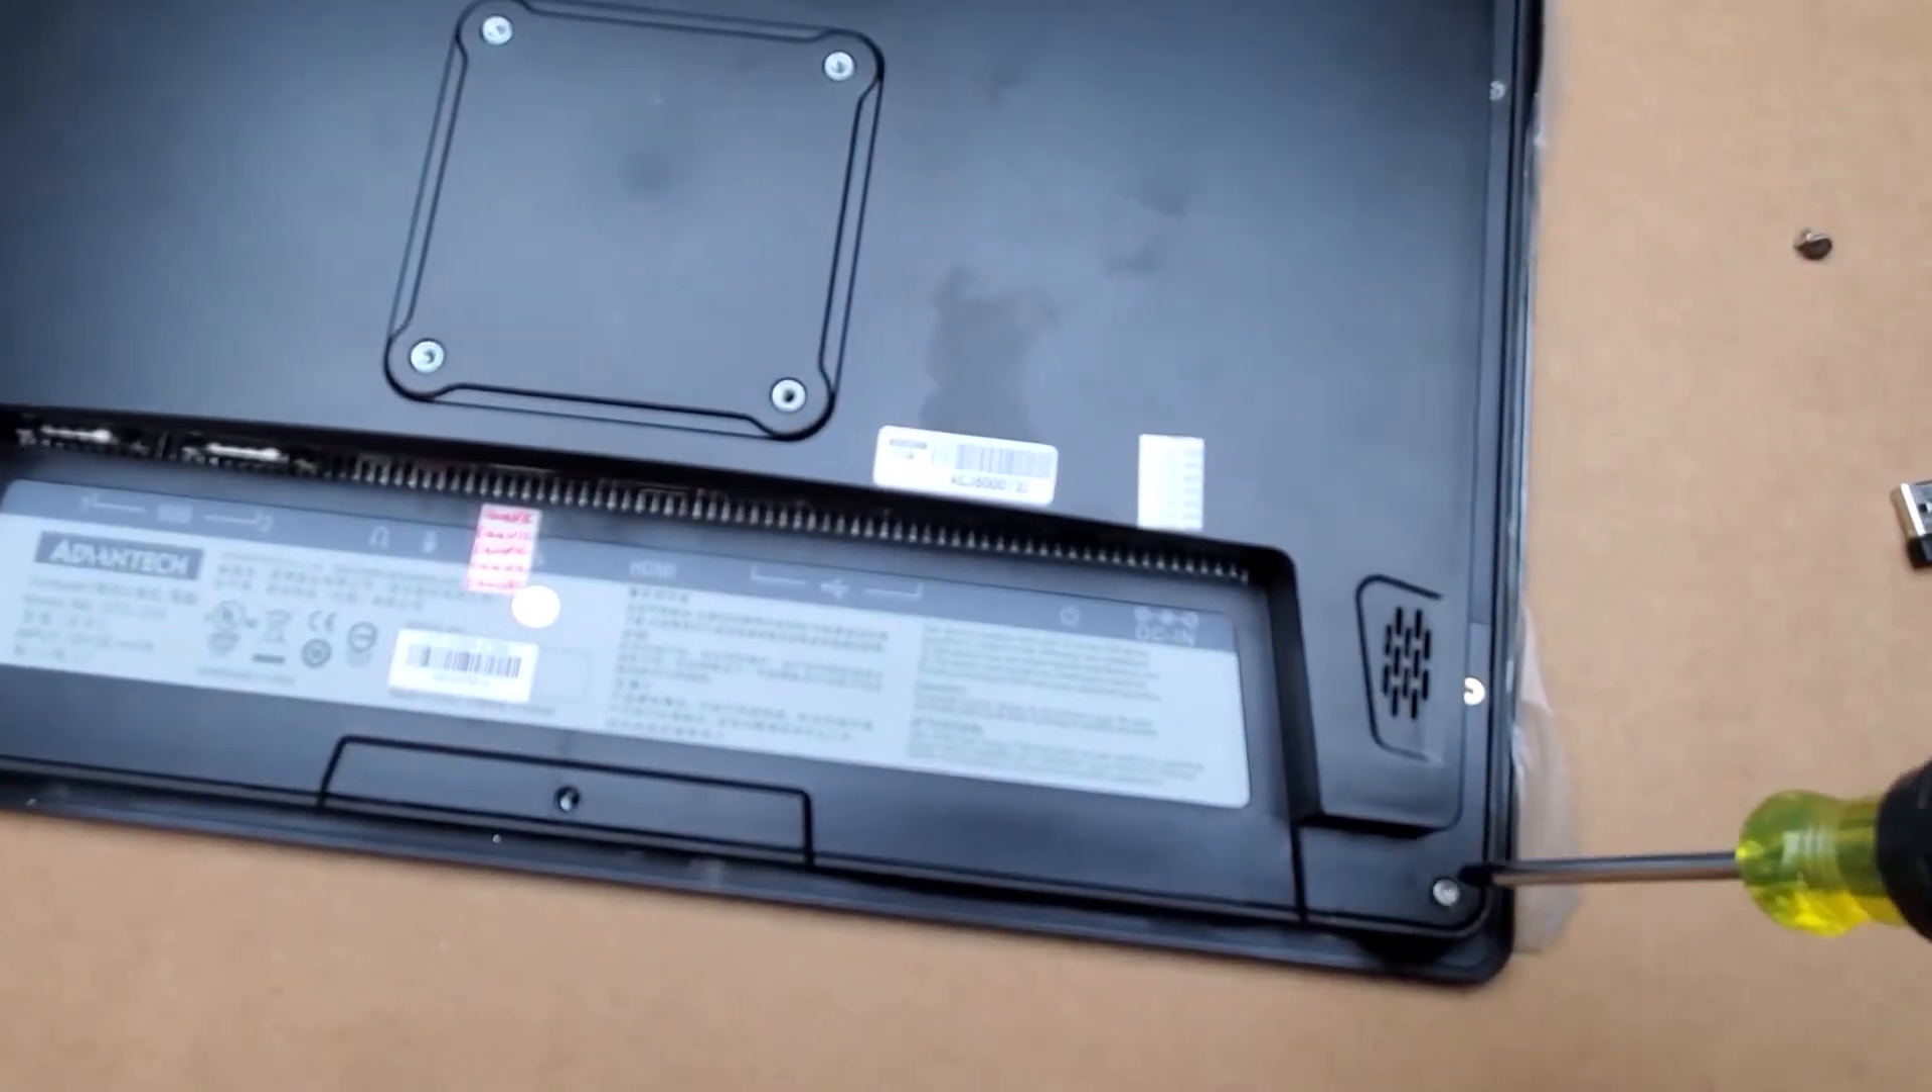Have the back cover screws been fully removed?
No.